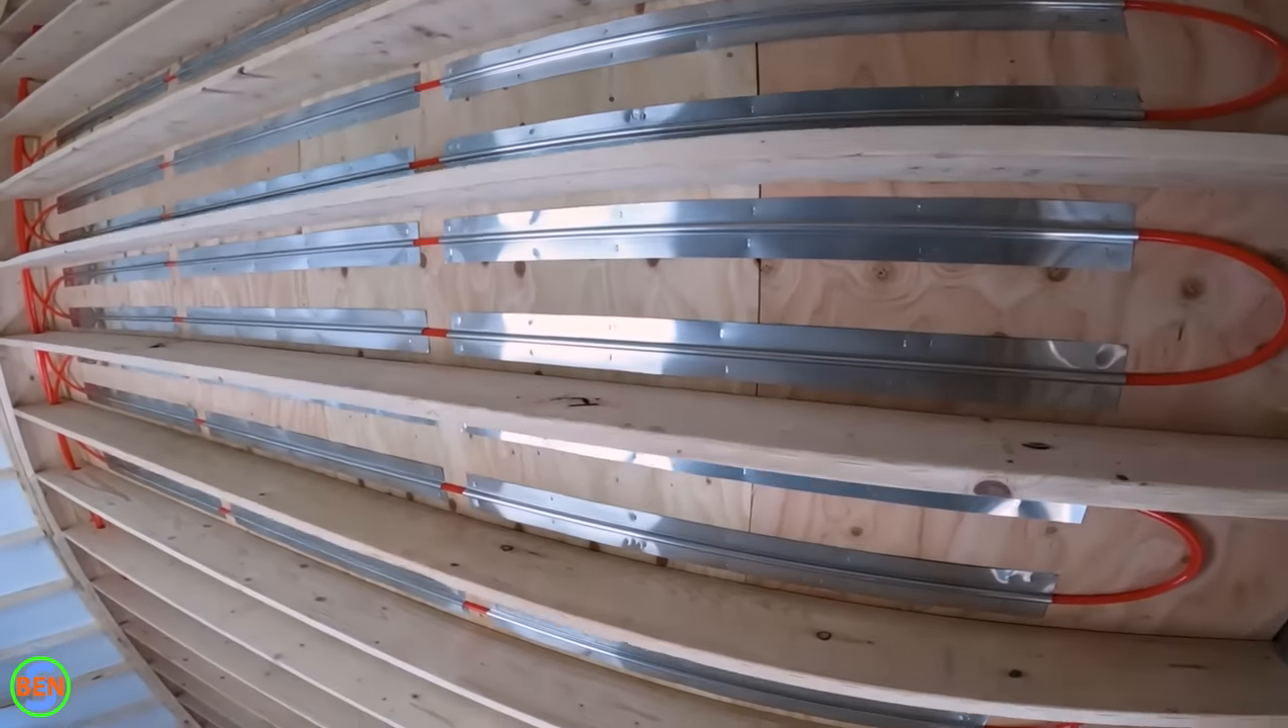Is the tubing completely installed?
Yes.